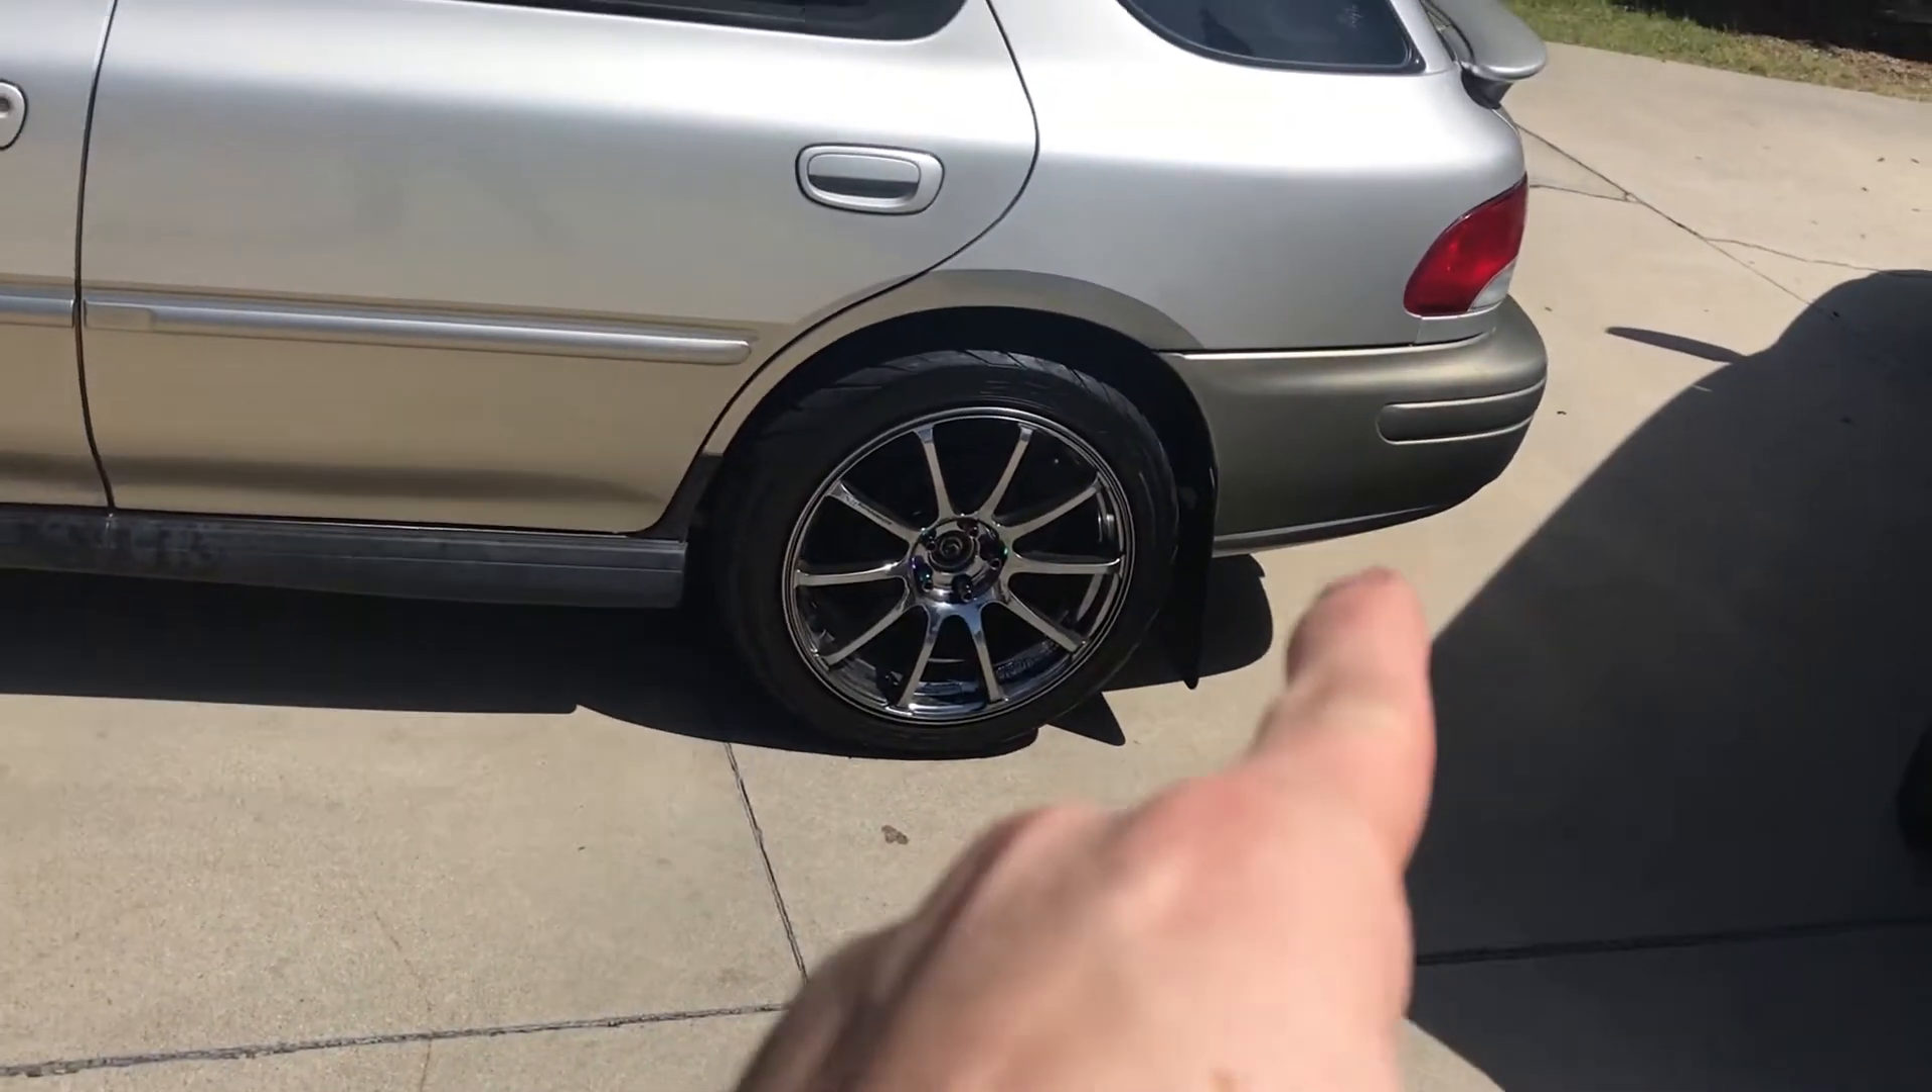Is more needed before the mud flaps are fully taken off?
Yes.